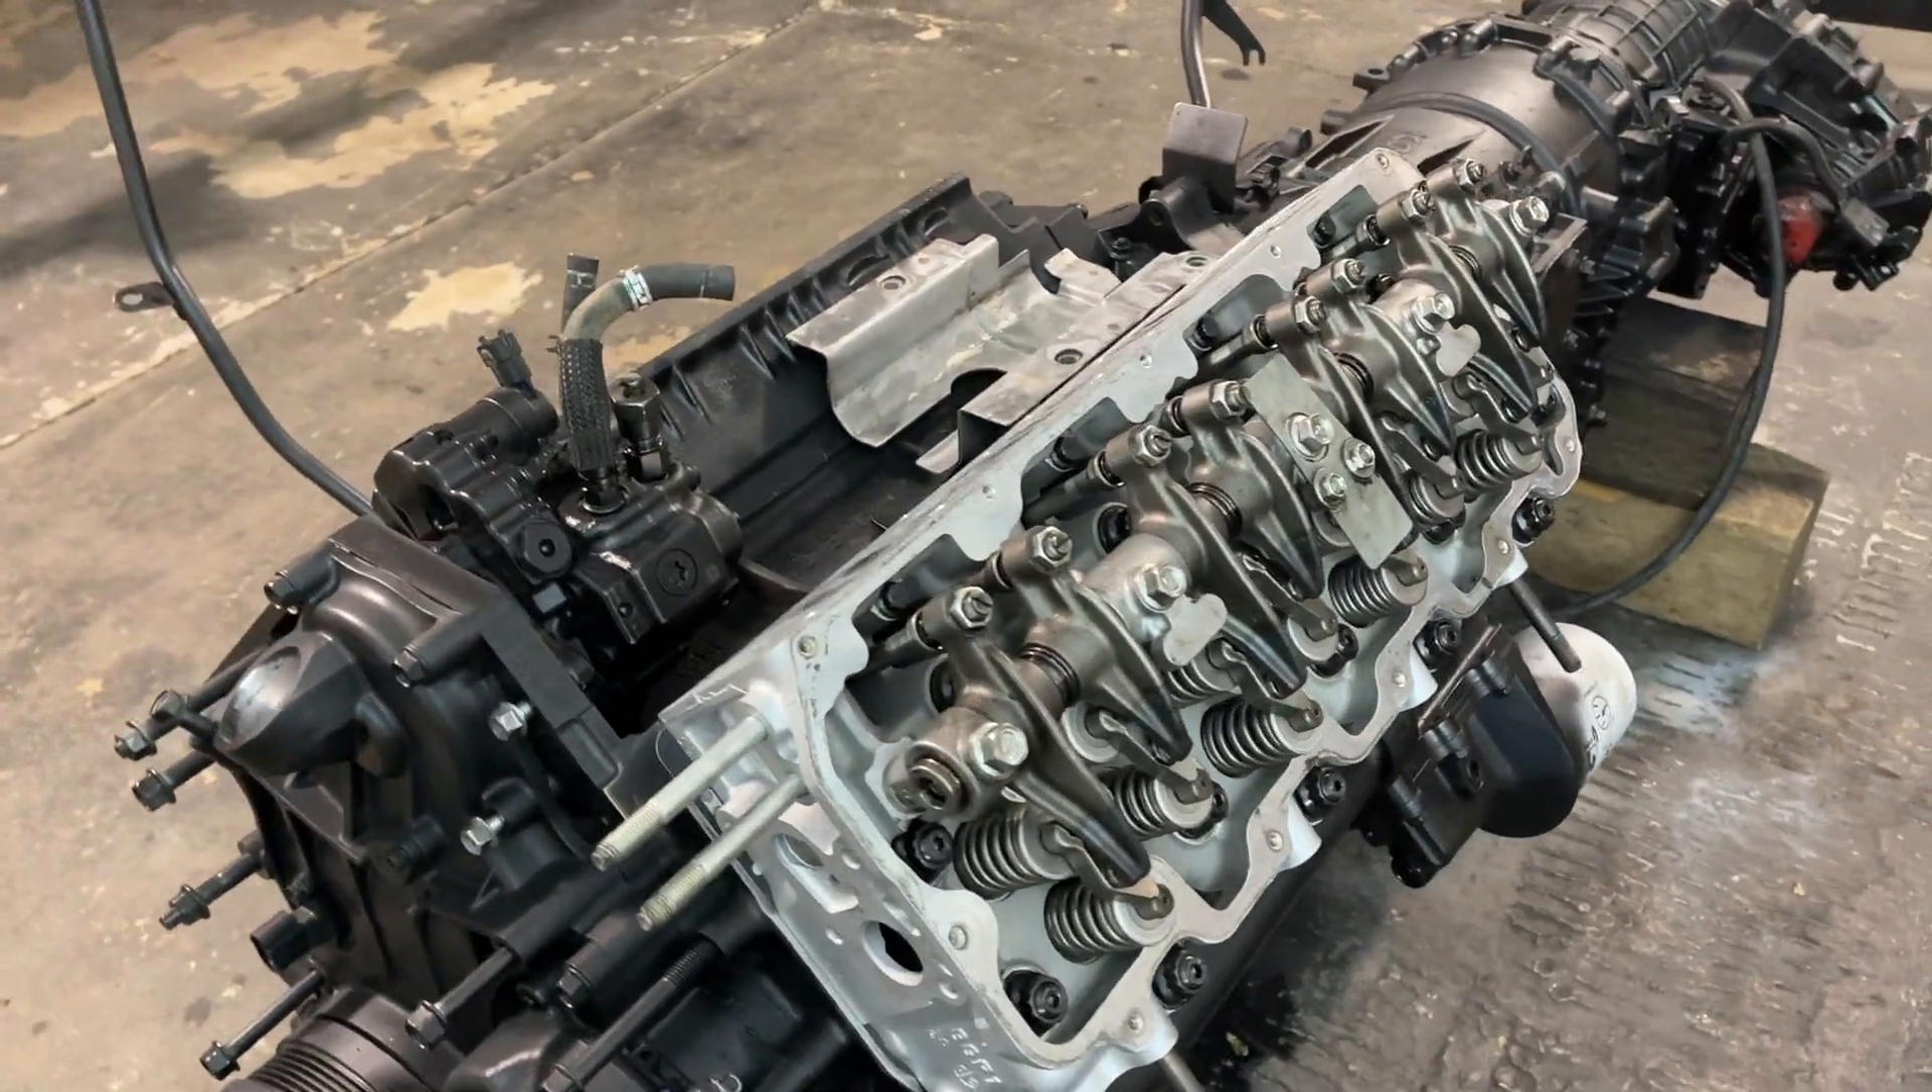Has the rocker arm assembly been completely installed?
Yes.